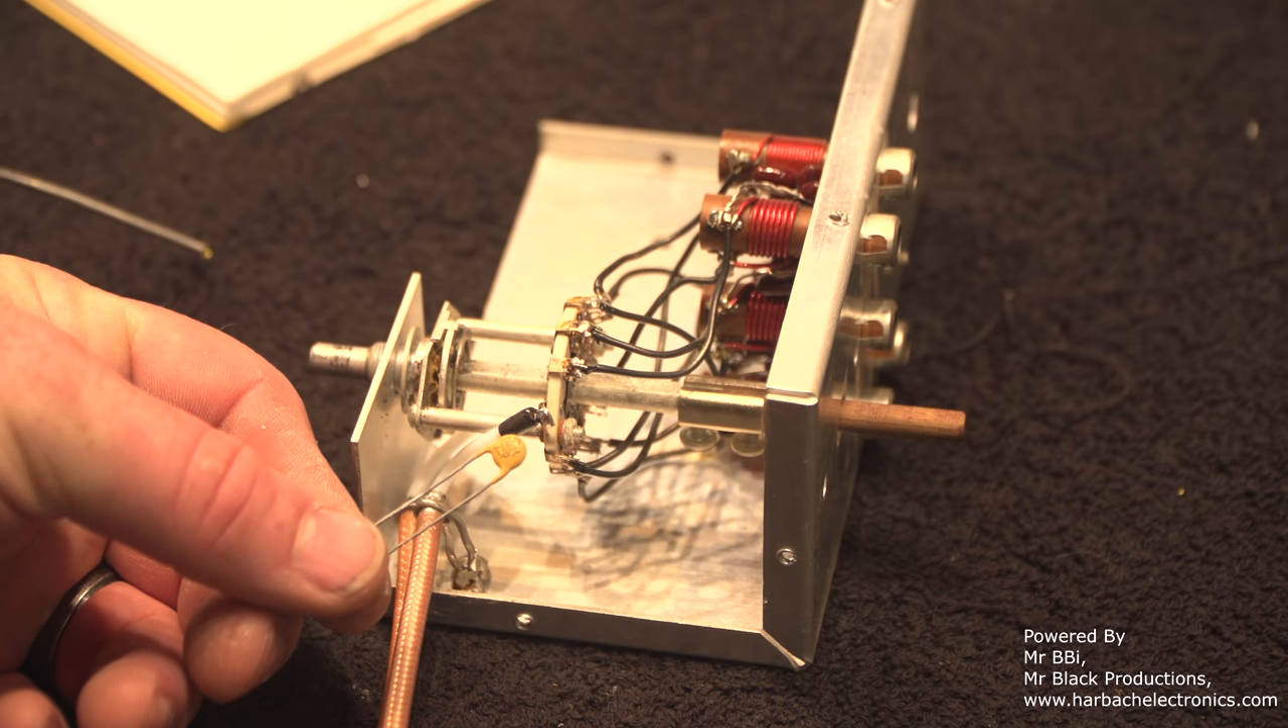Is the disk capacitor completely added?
No.